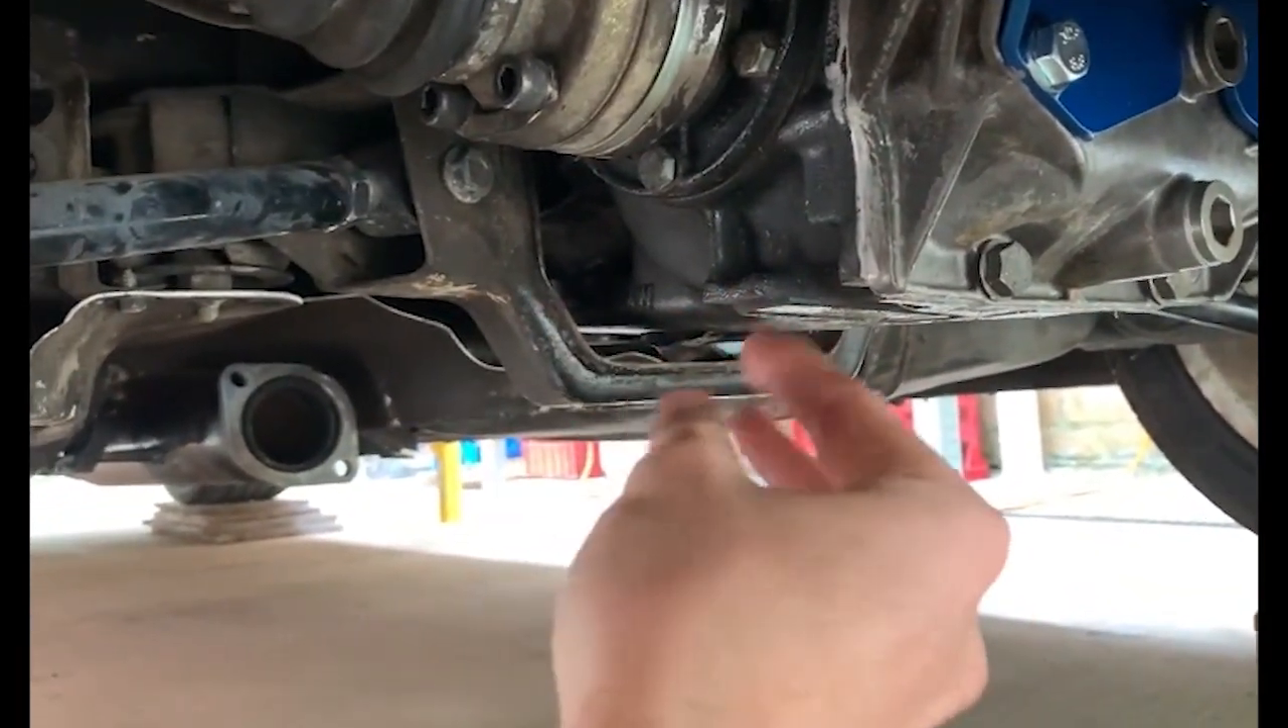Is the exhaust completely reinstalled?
No.